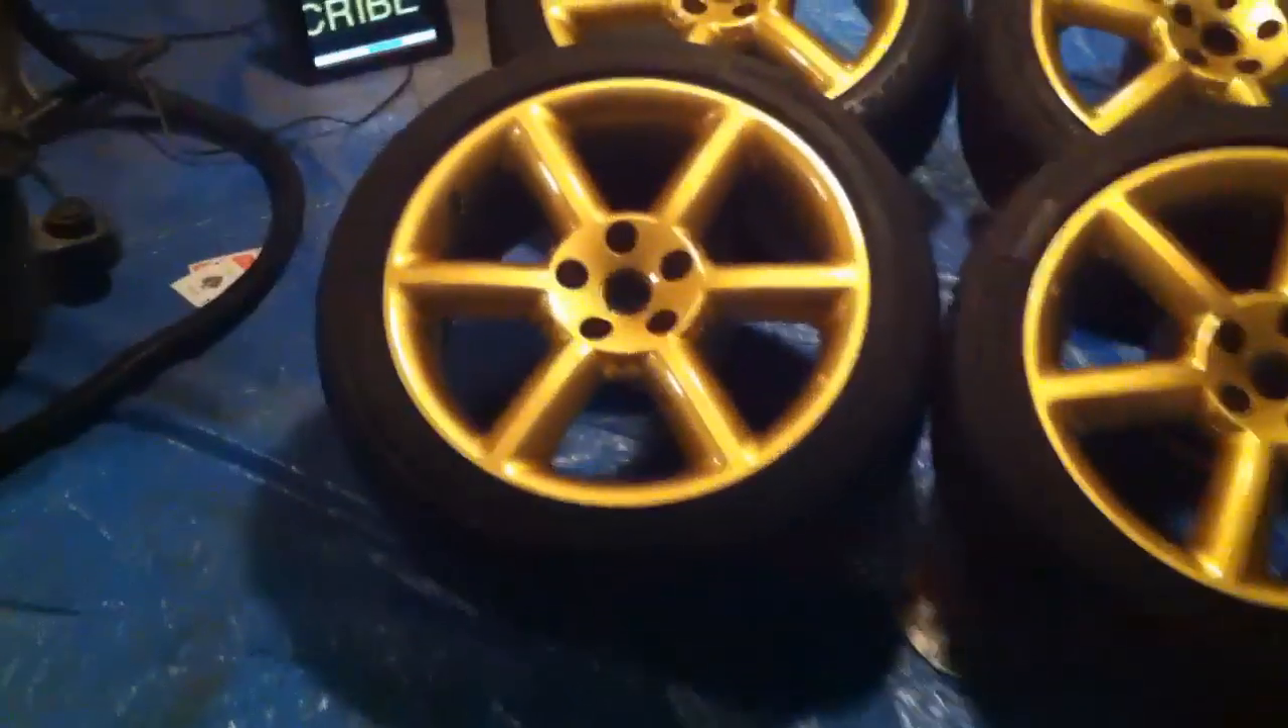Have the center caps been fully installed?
No.